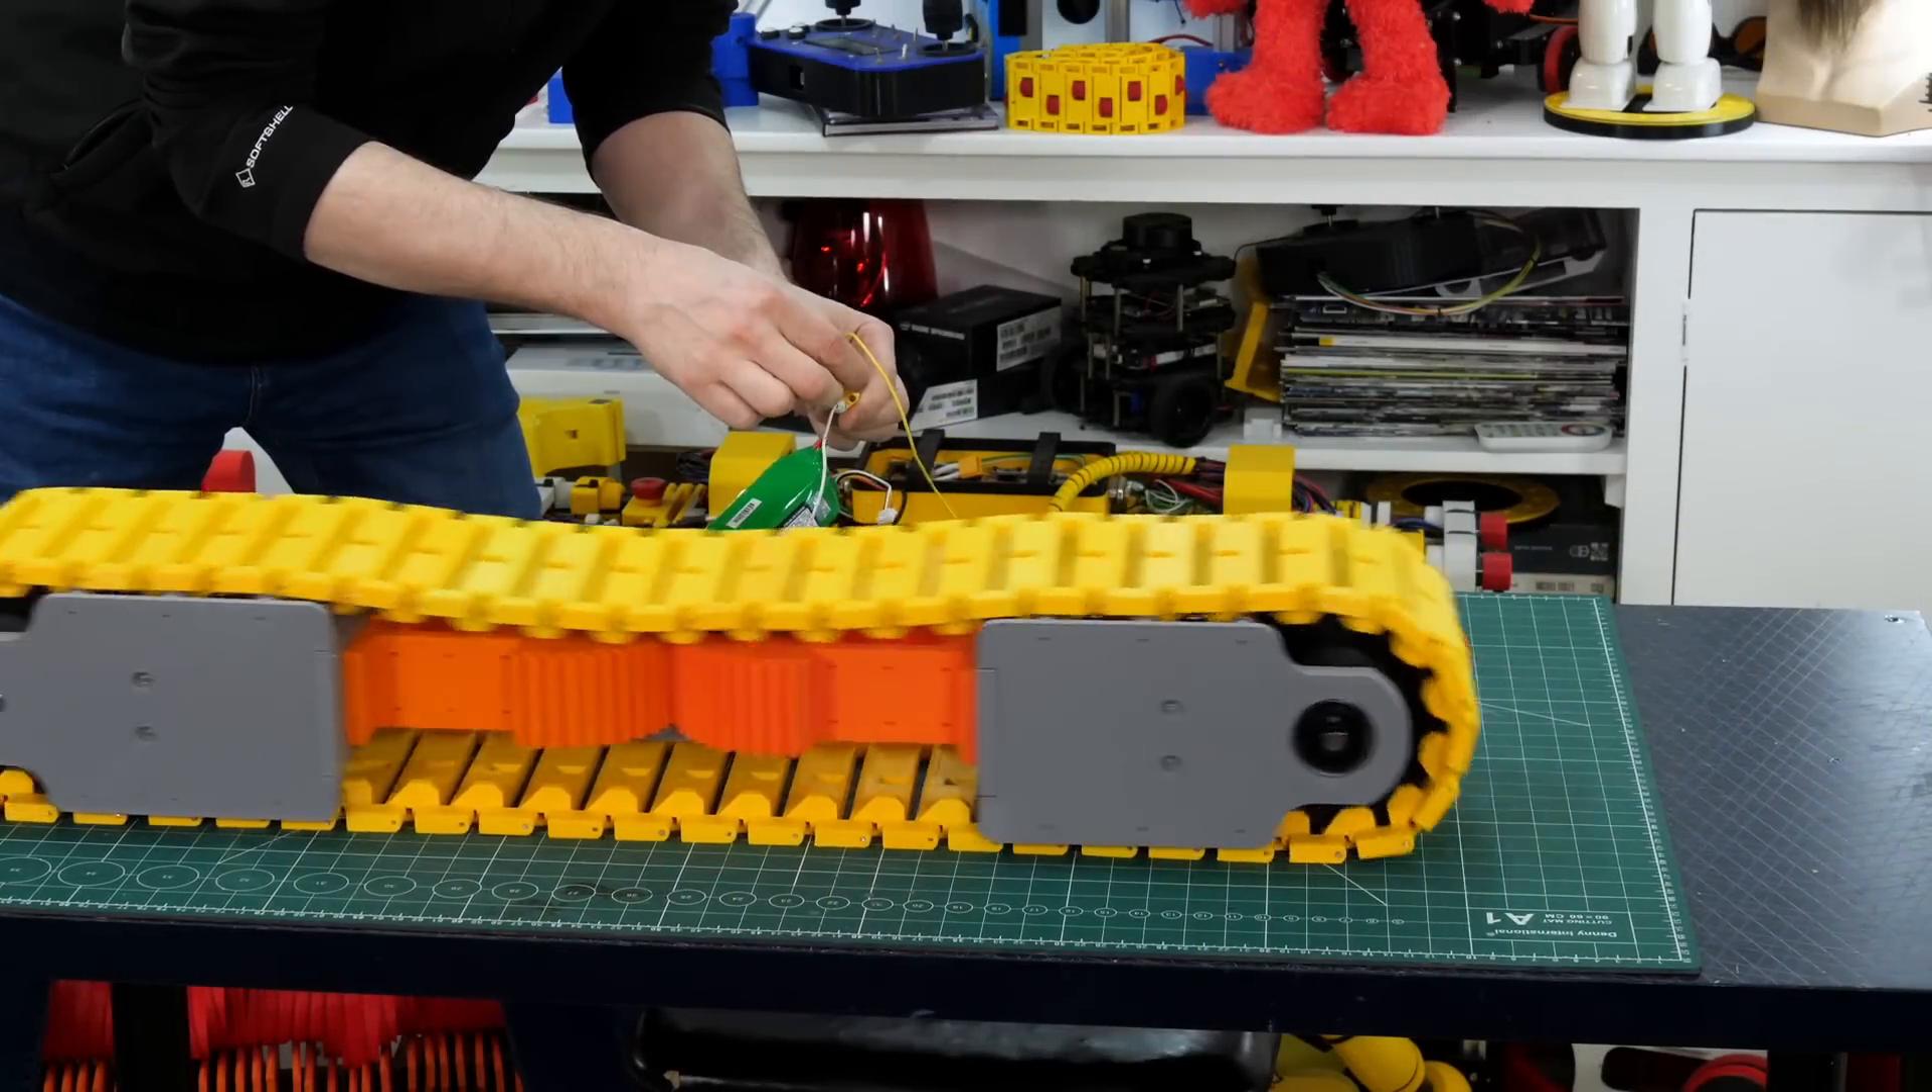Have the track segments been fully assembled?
Yes.